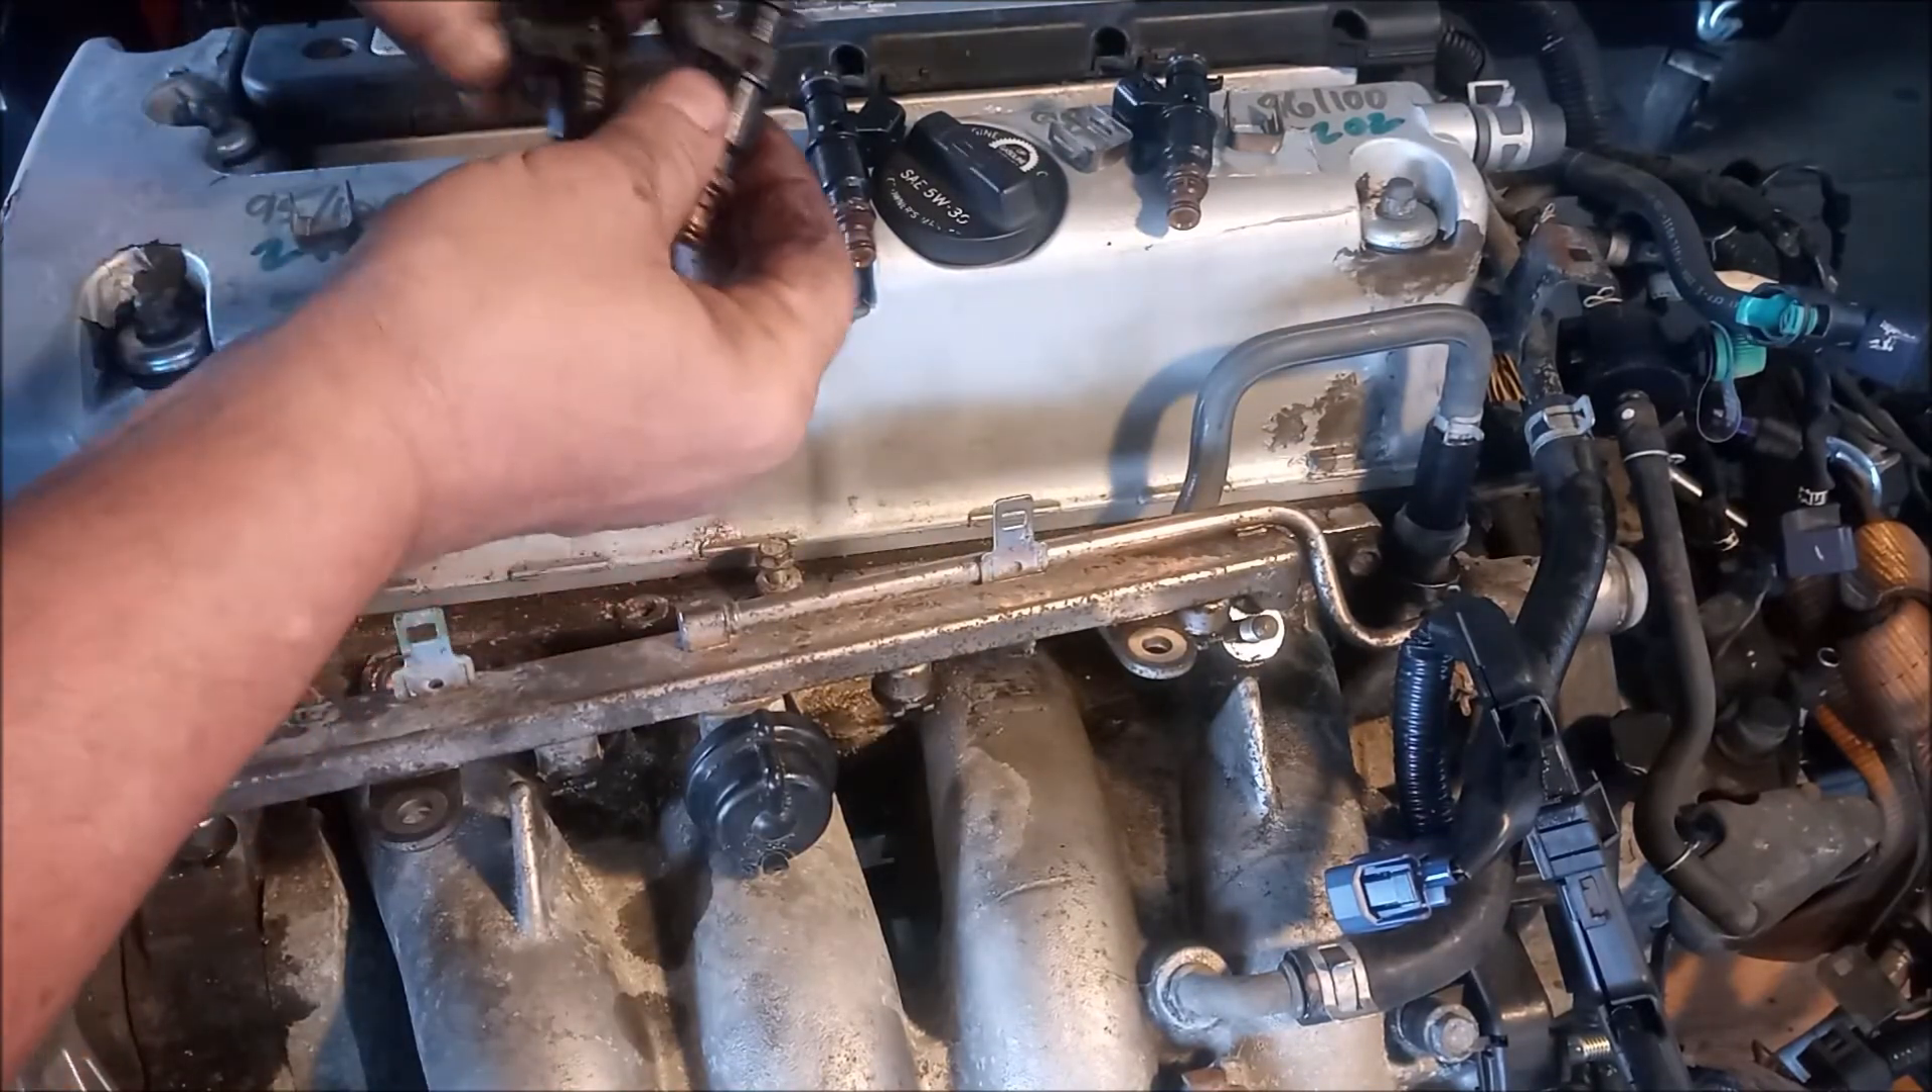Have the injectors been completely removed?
Yes.